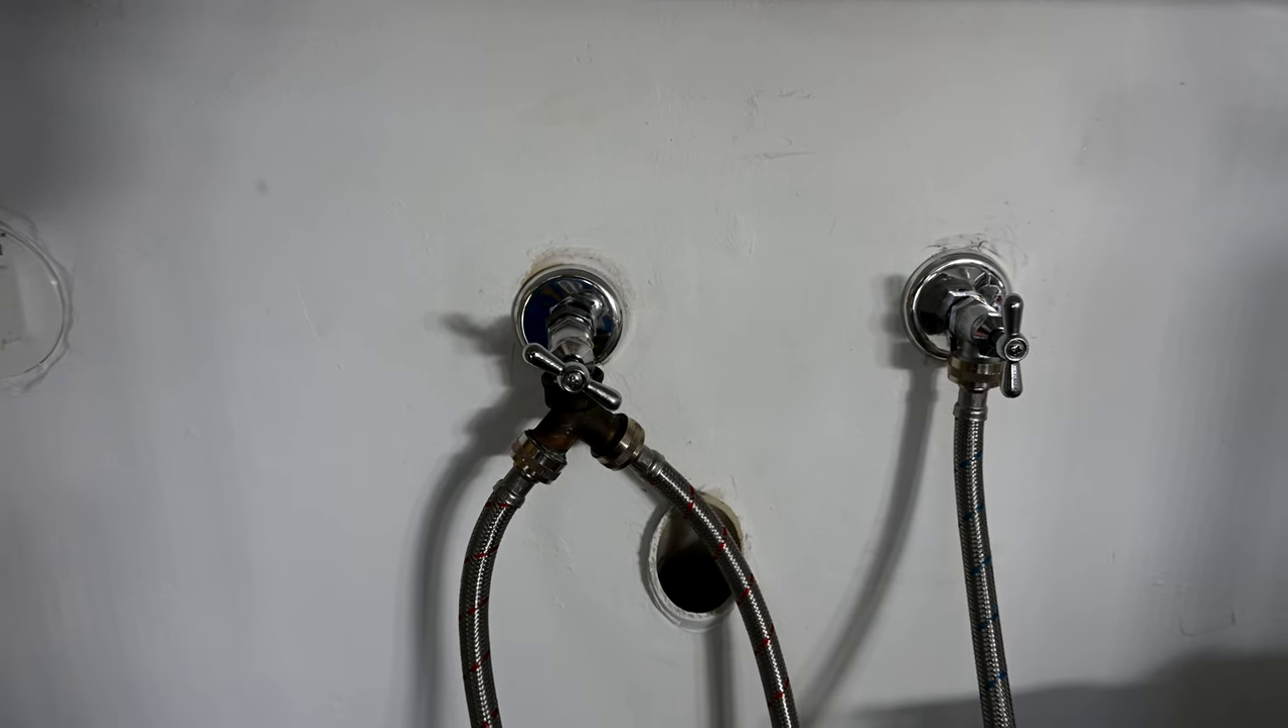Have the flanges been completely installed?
Yes.